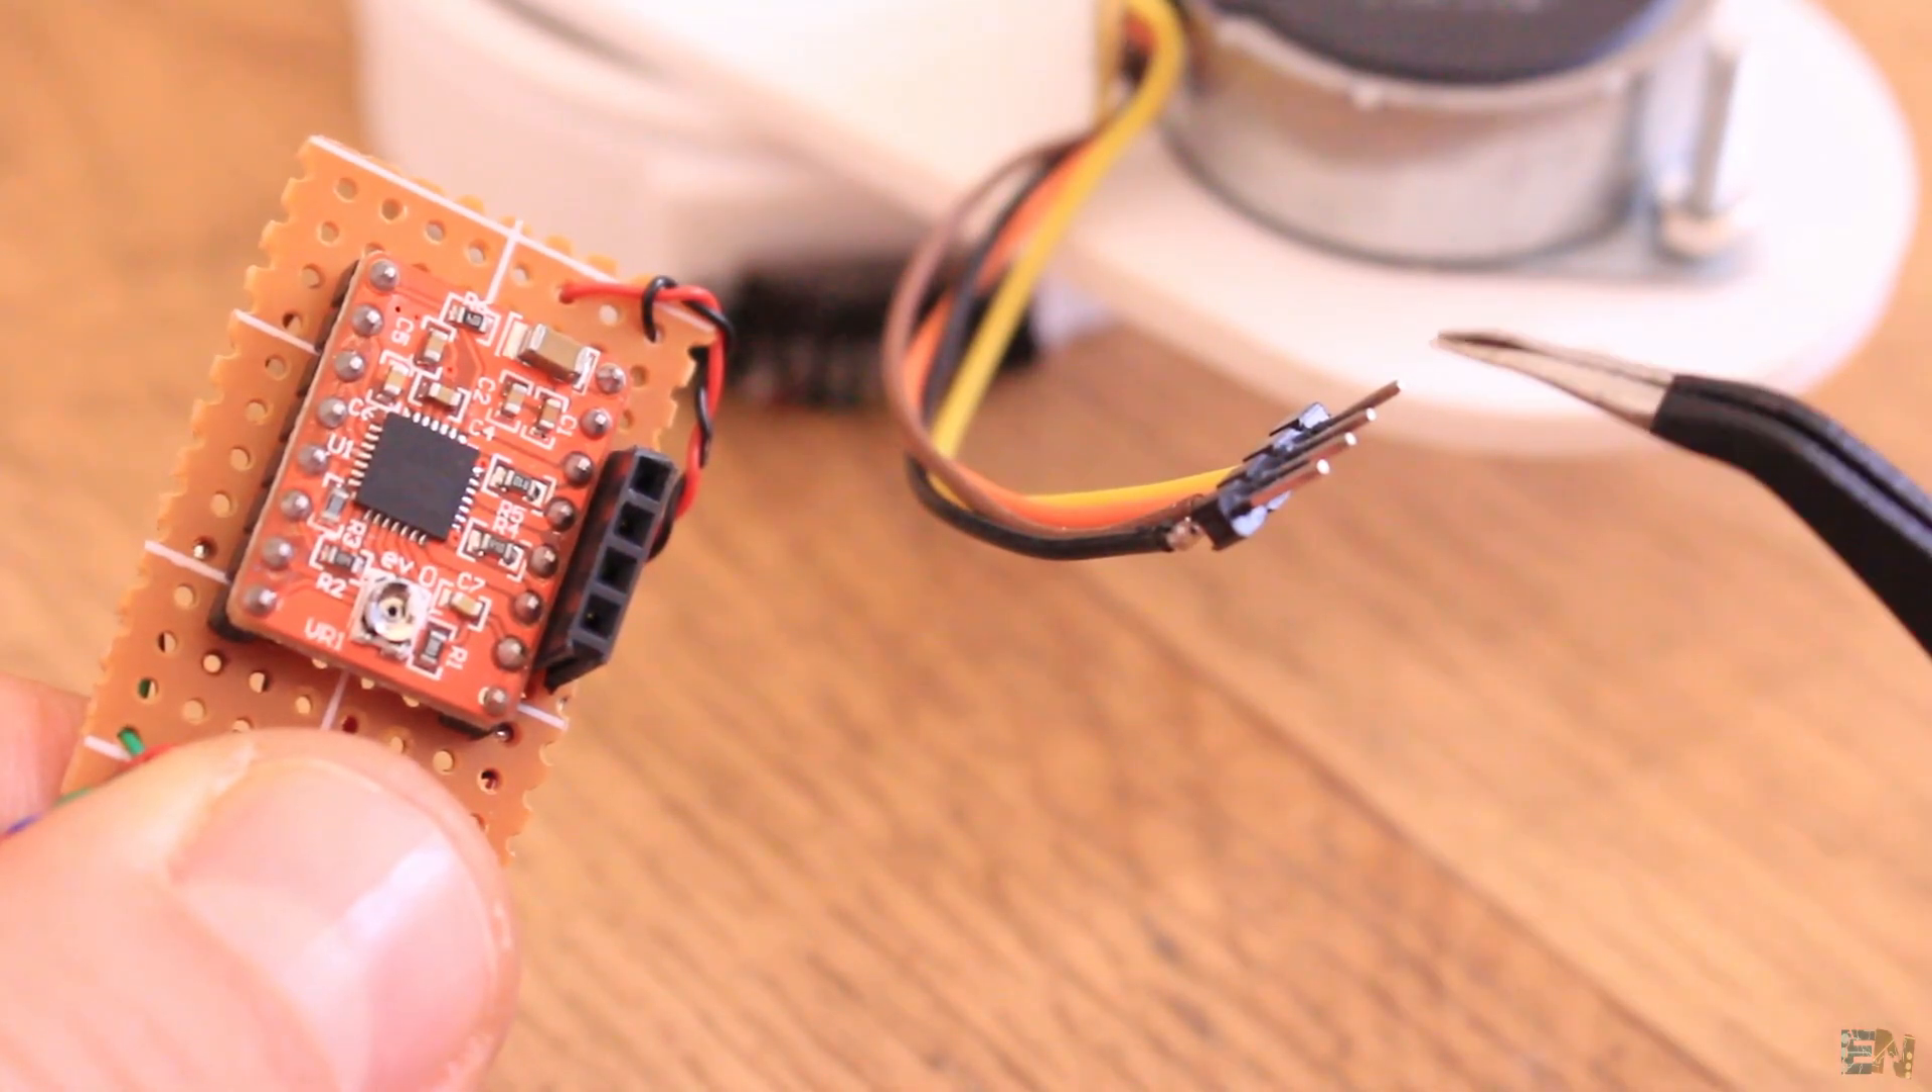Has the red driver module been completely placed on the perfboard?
Yes.